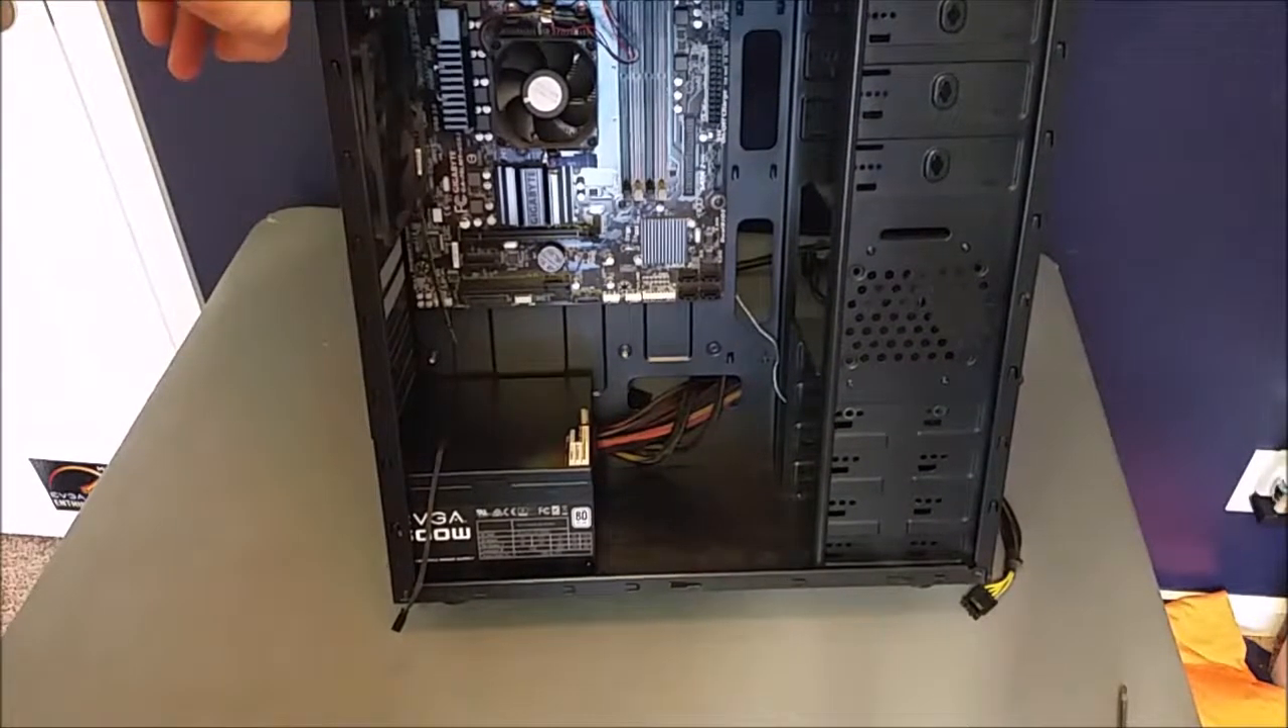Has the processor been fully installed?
Yes.